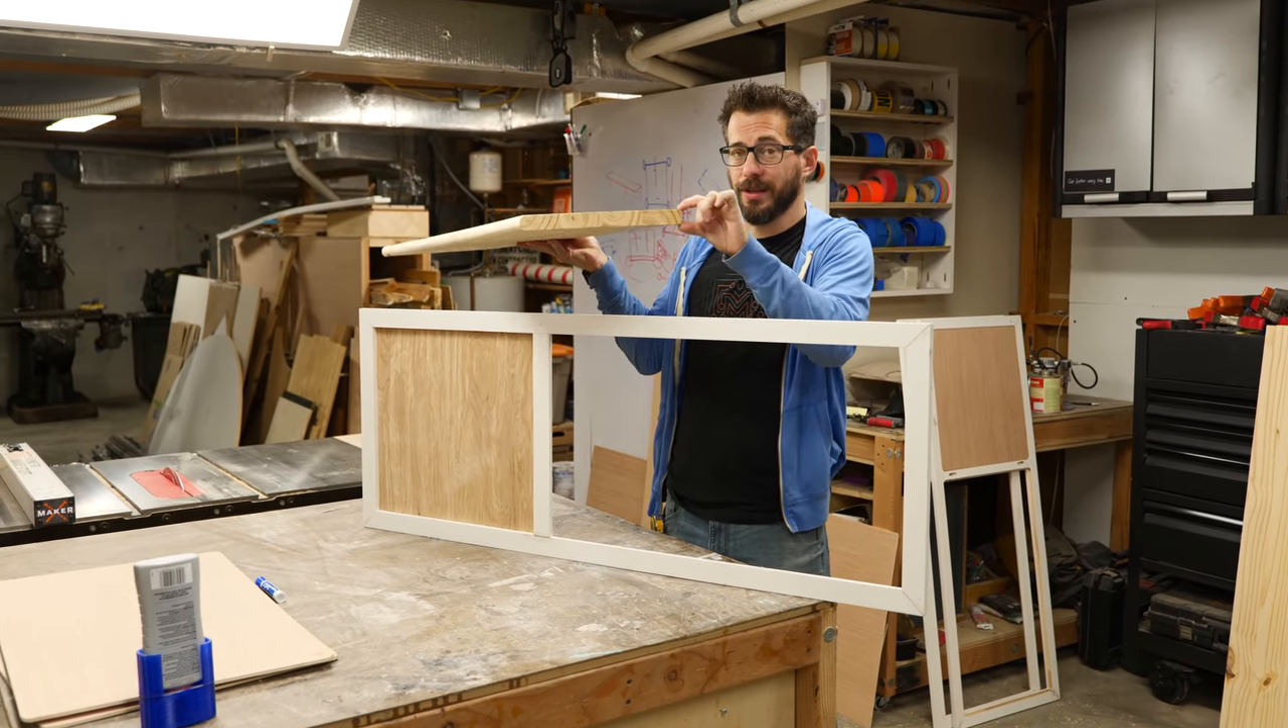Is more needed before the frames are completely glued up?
No.